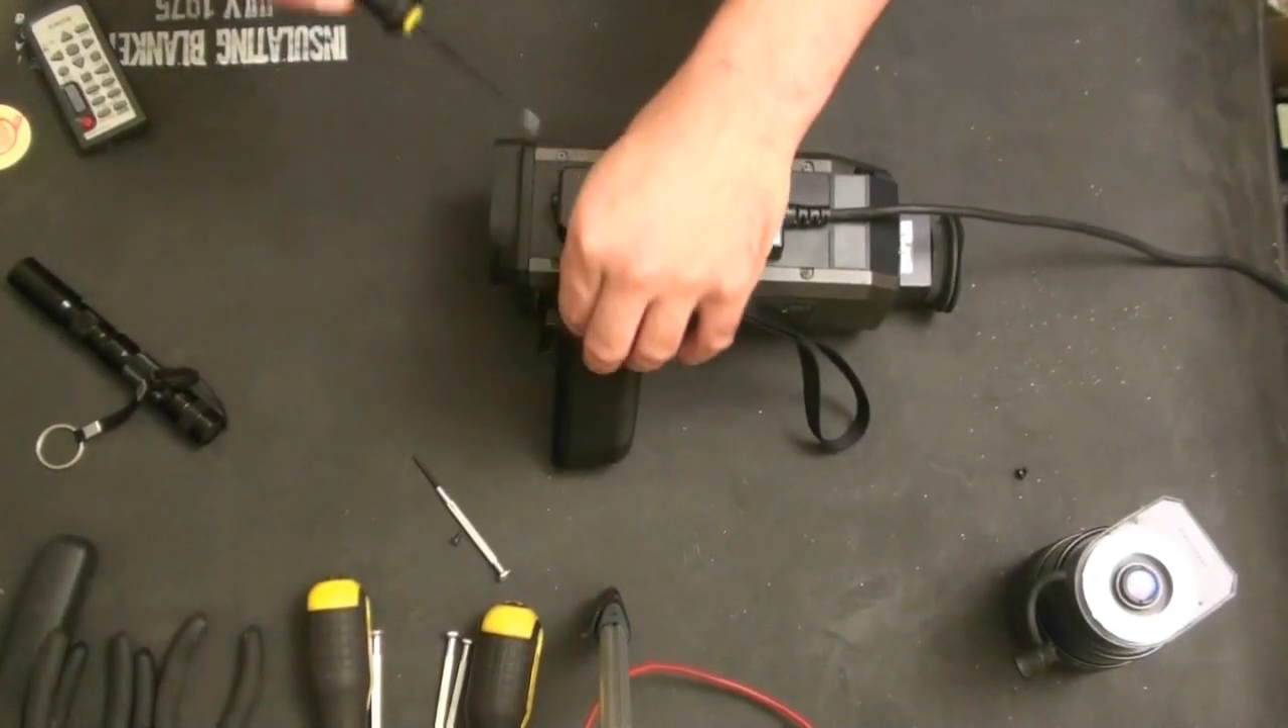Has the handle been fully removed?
No.